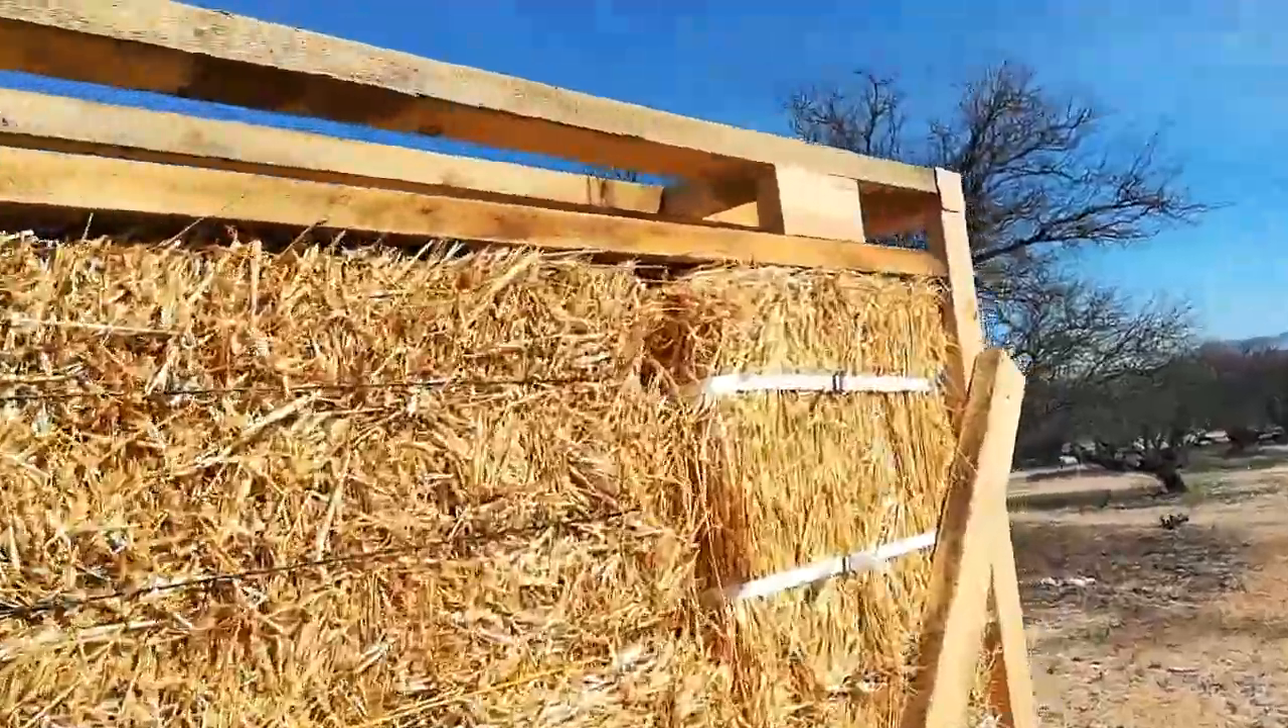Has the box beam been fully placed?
Yes.